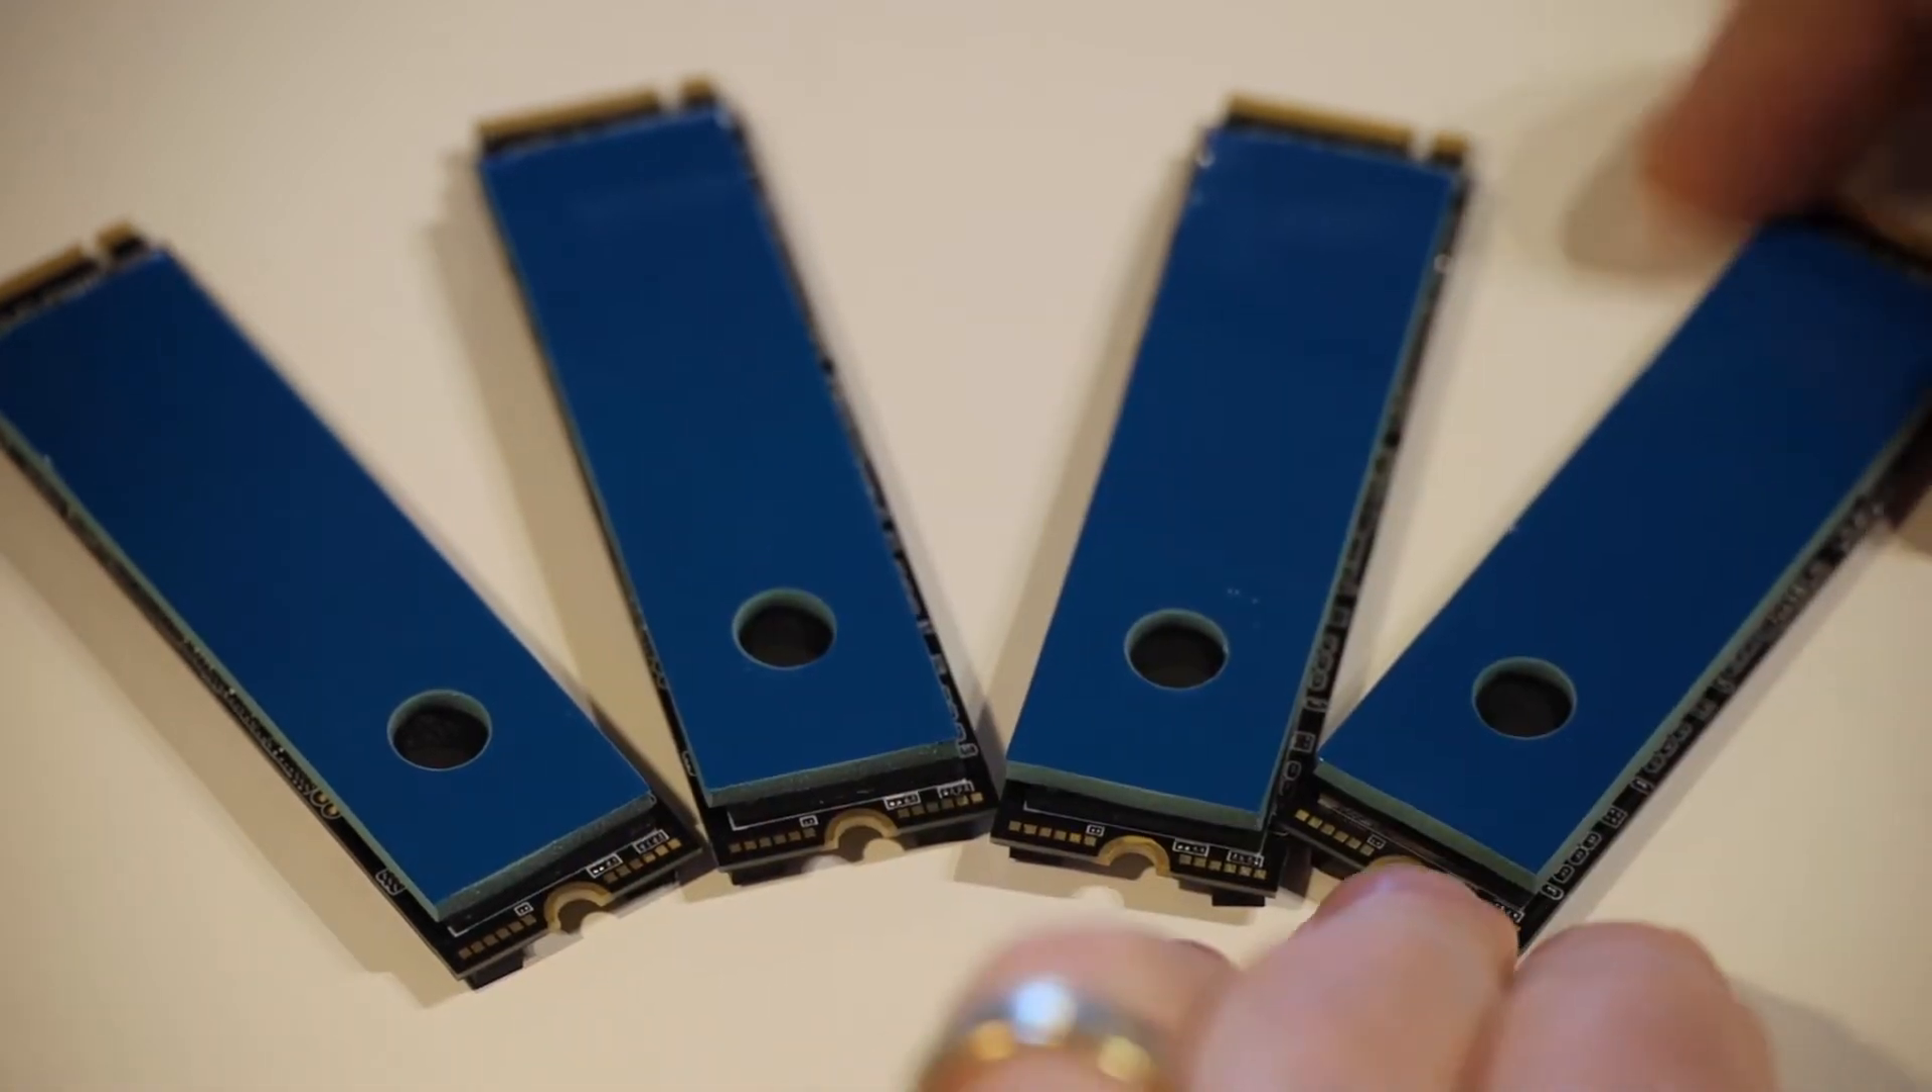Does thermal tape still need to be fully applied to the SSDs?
No.